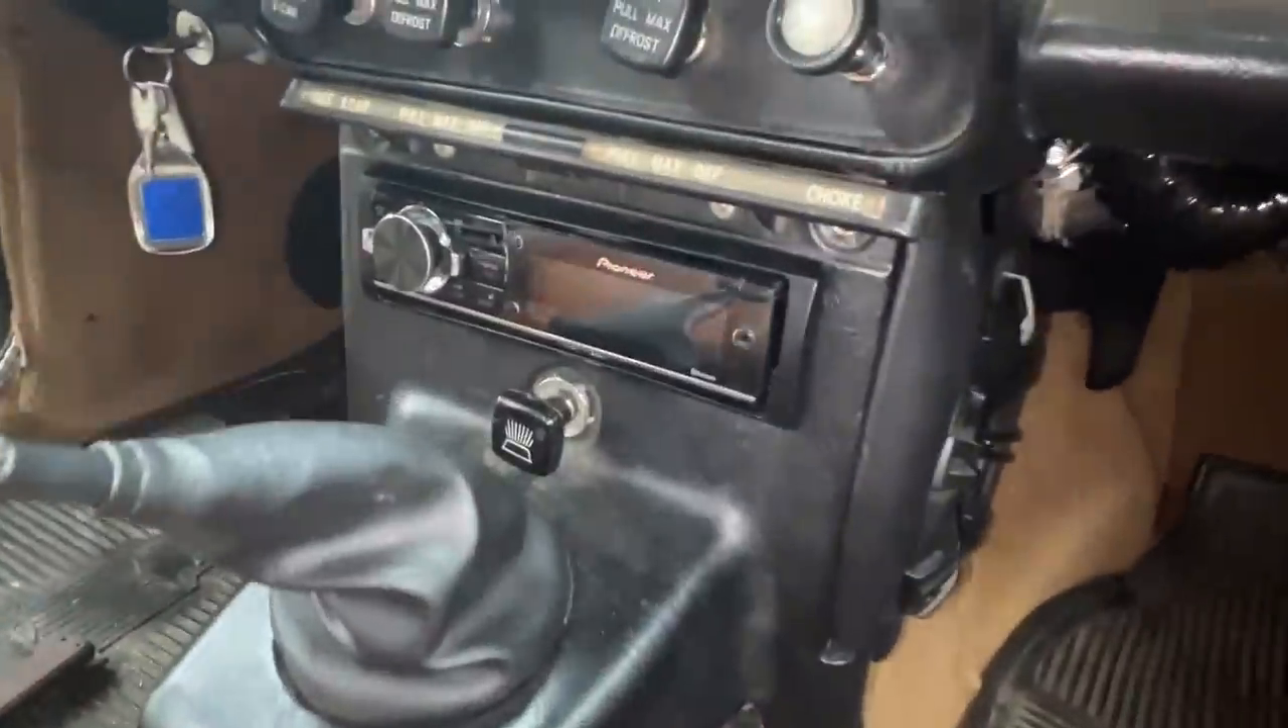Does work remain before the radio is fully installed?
No.